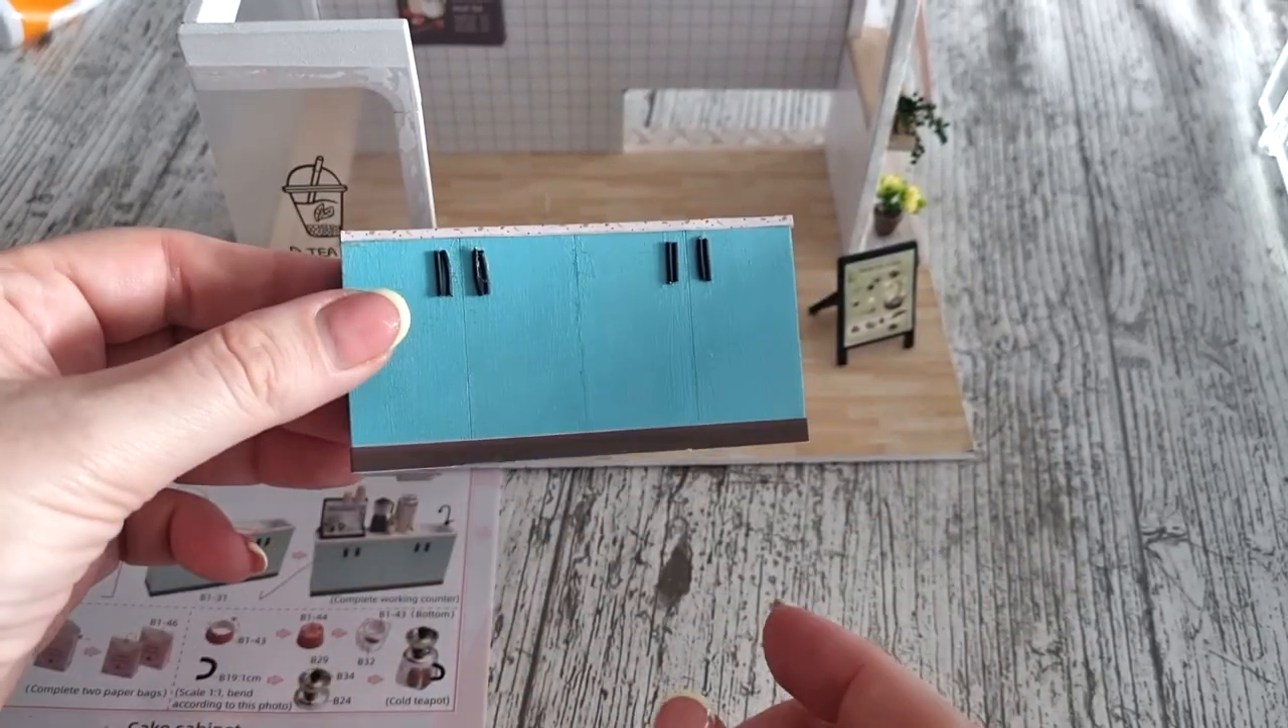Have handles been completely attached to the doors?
Yes.